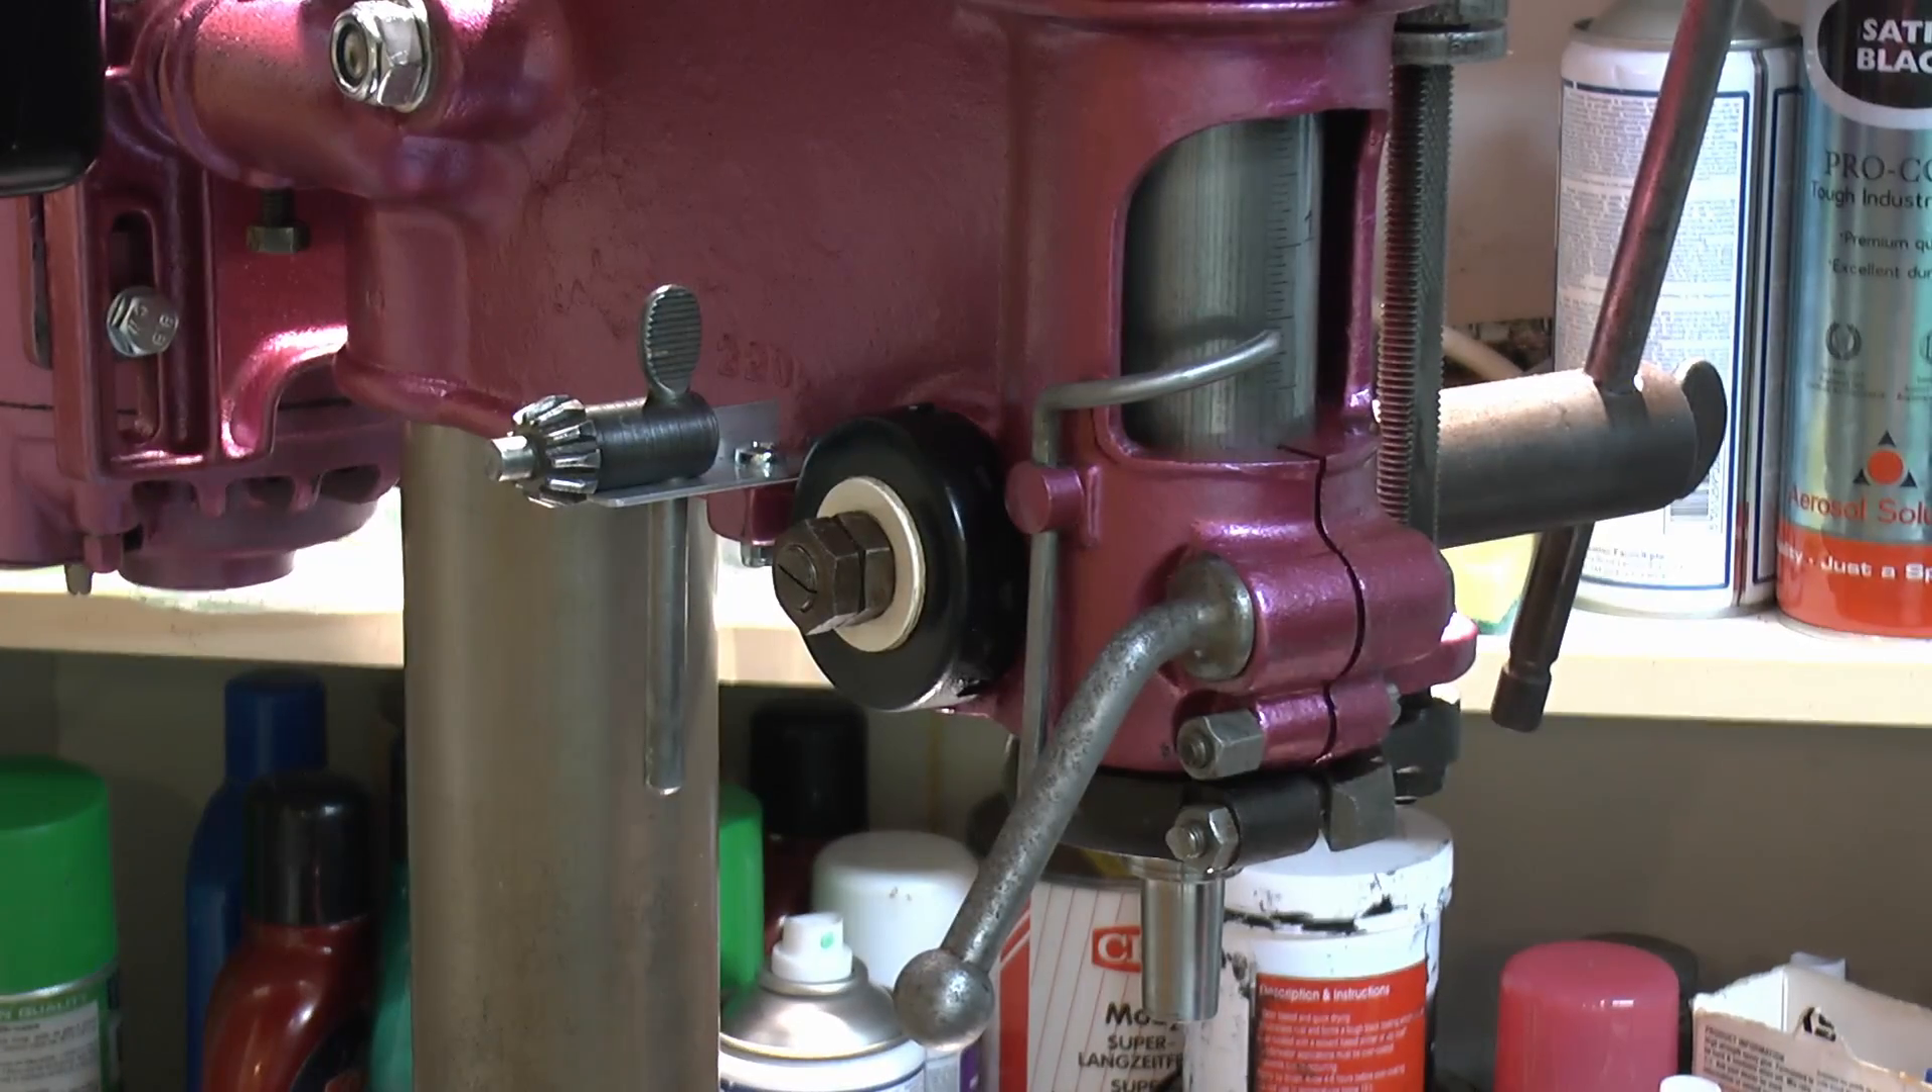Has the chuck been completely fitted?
No.